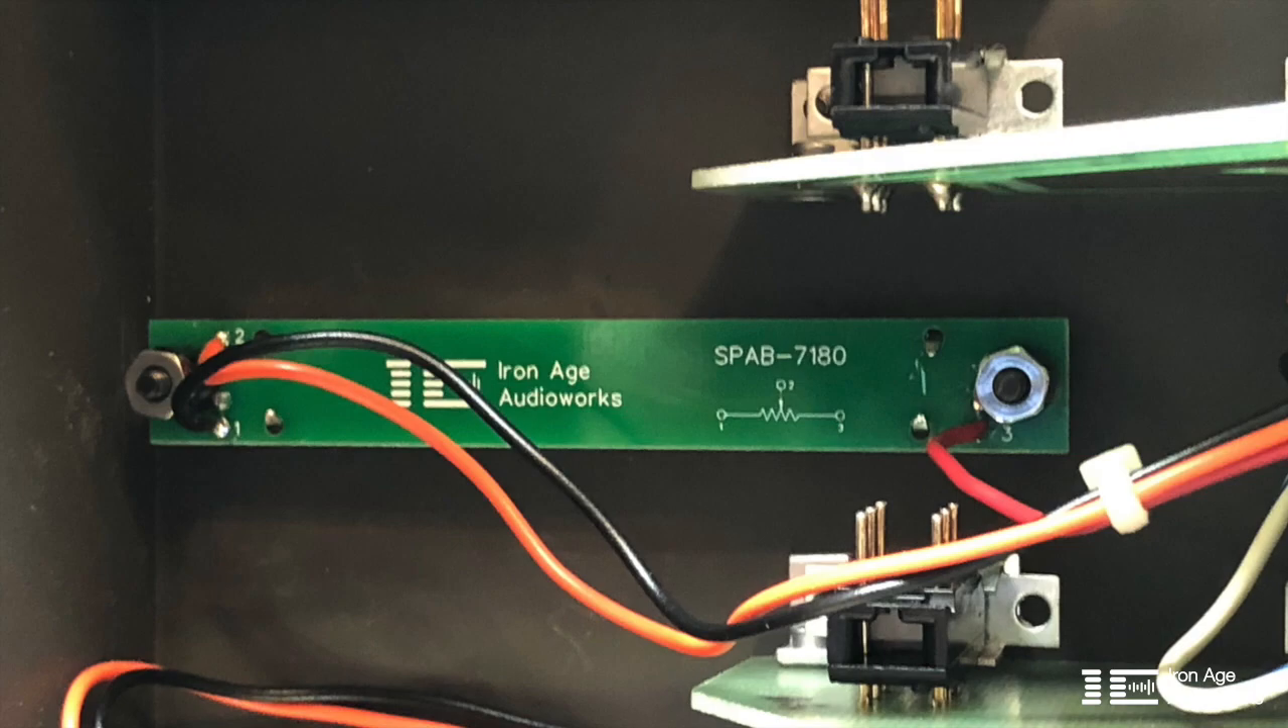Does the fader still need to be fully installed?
No.